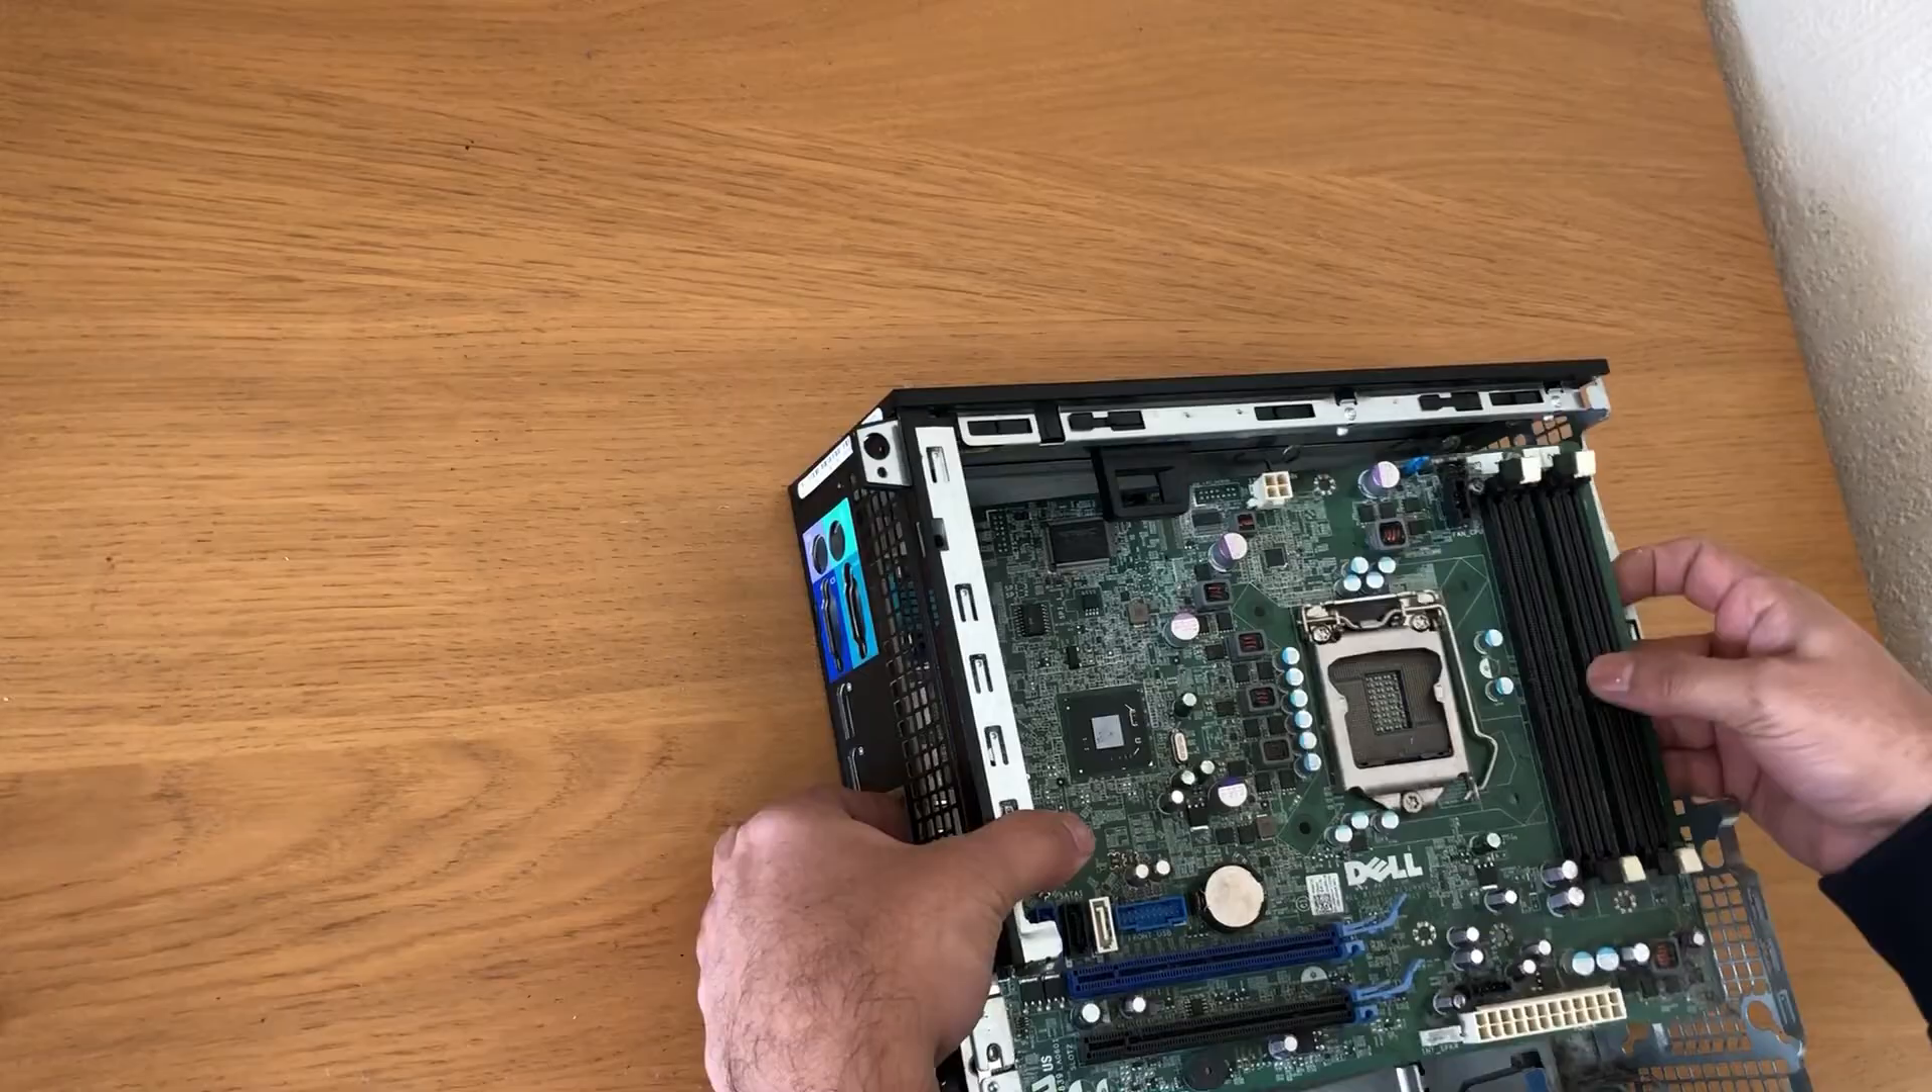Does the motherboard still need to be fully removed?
Yes.